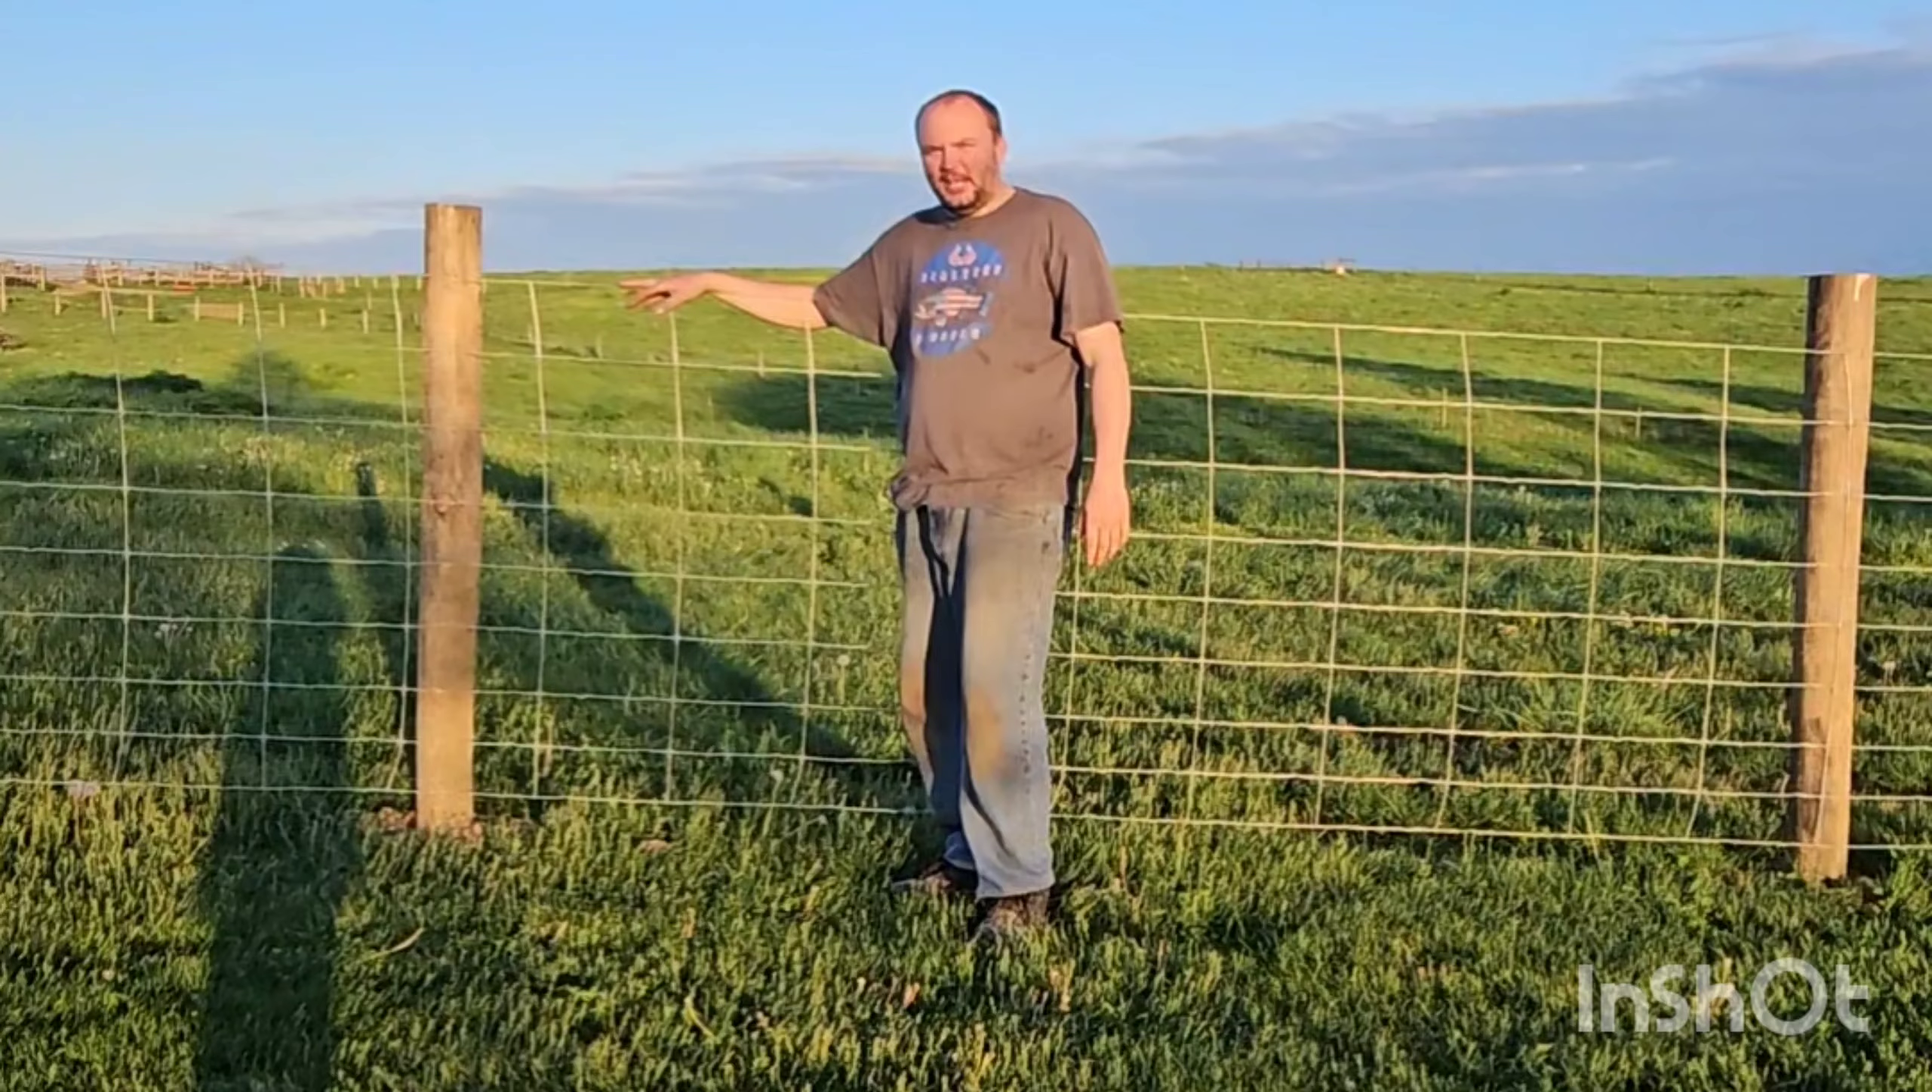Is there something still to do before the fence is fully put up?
No.